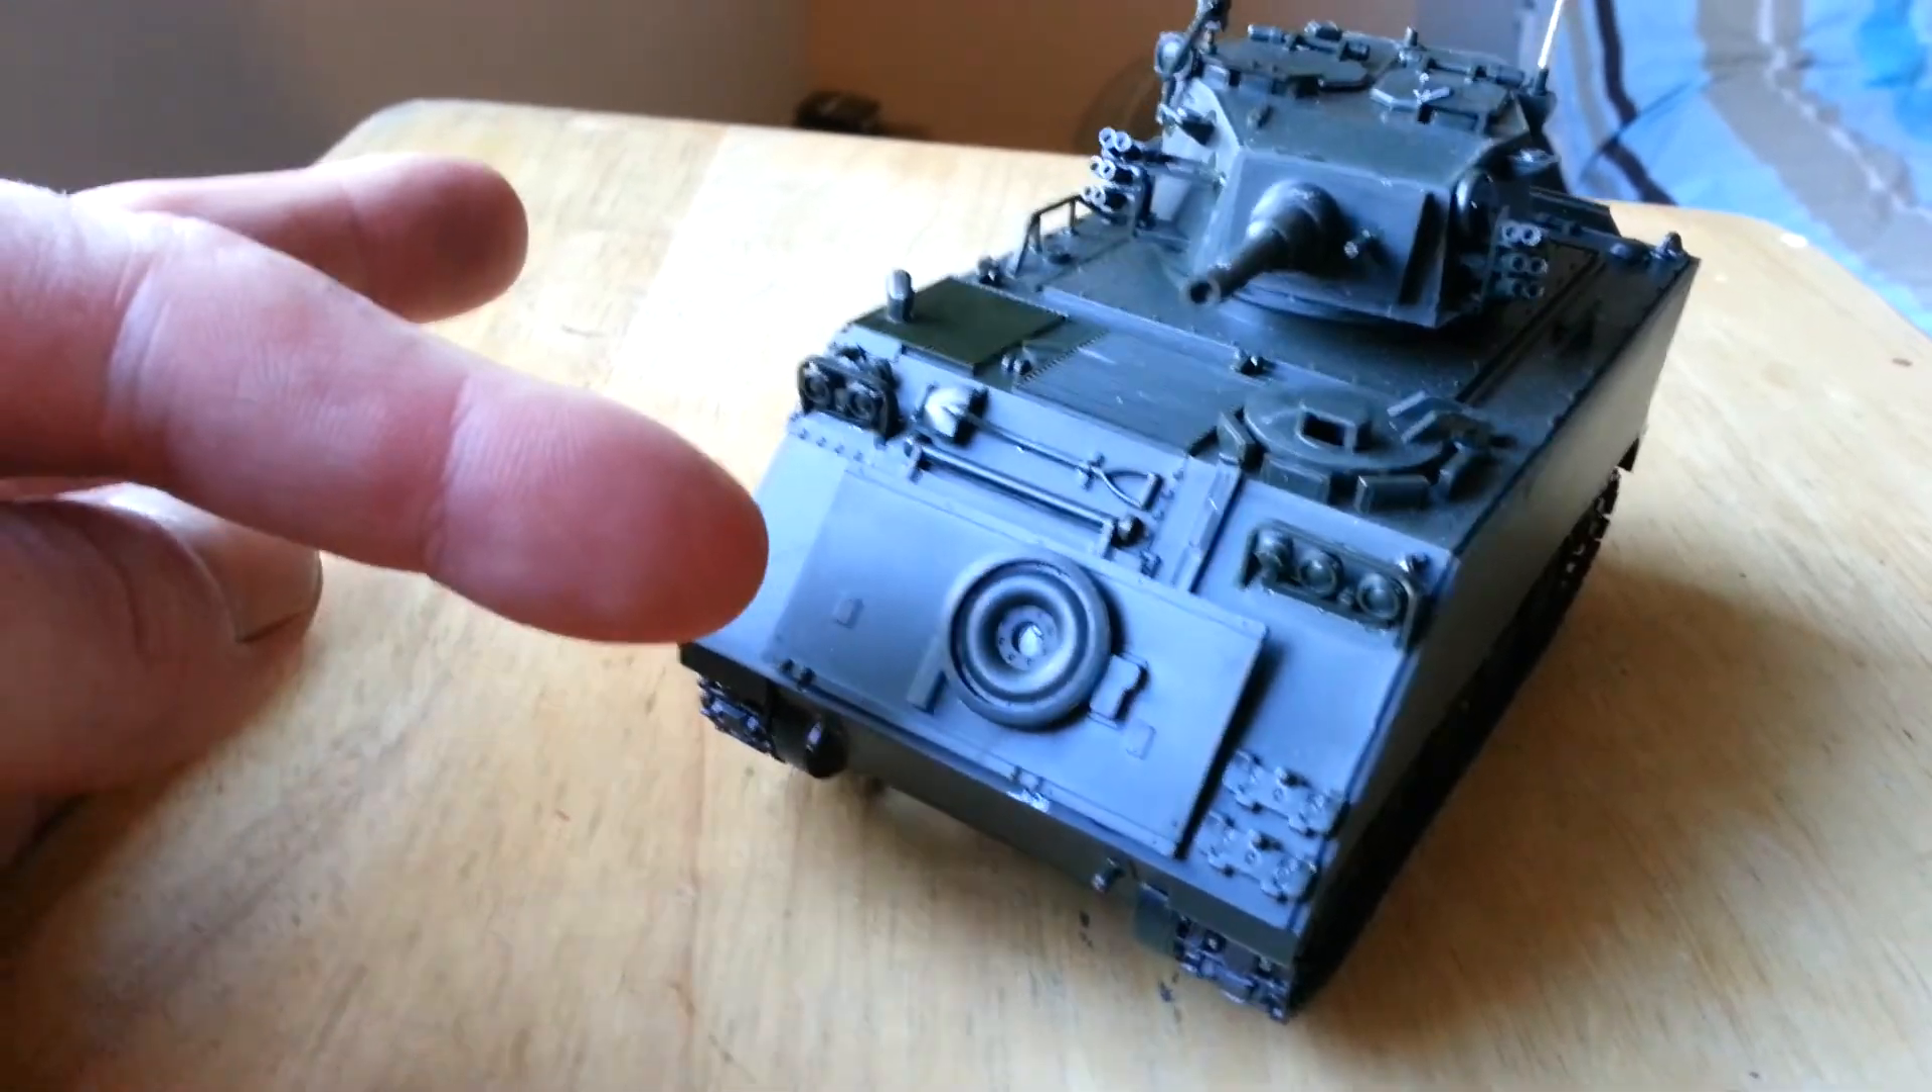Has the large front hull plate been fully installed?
Yes.